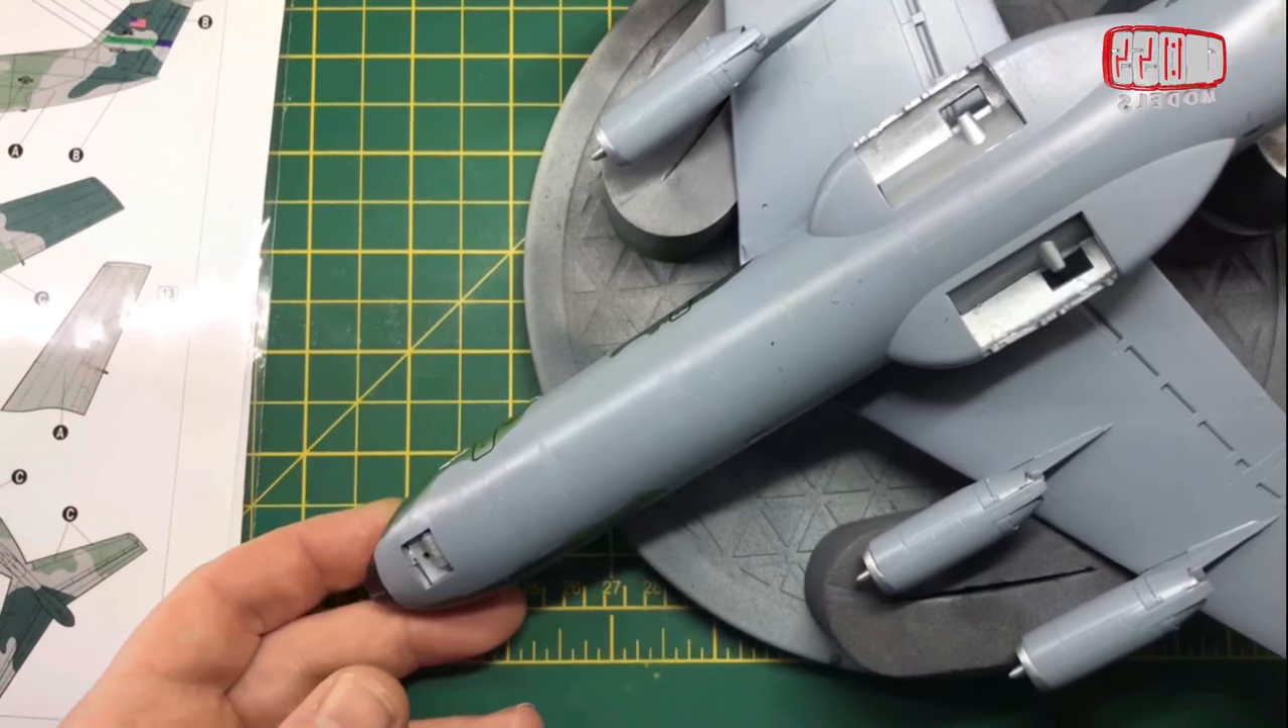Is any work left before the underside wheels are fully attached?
Yes.